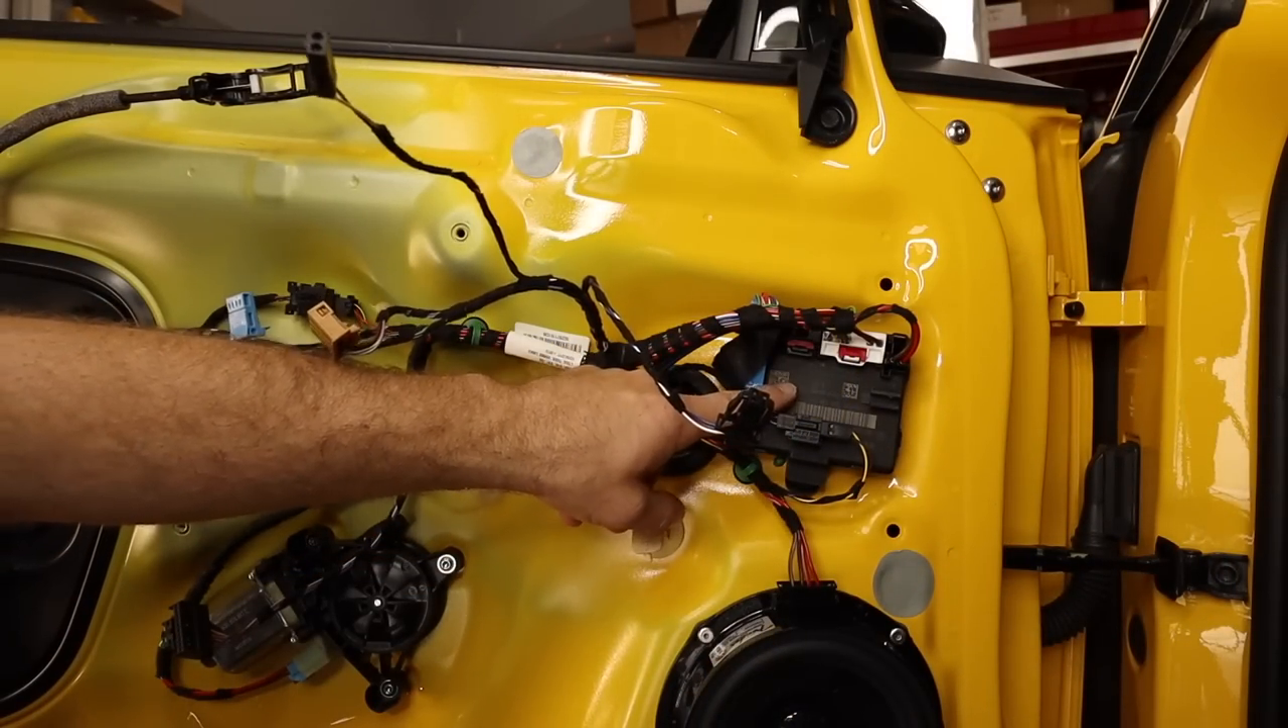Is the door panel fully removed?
Yes.